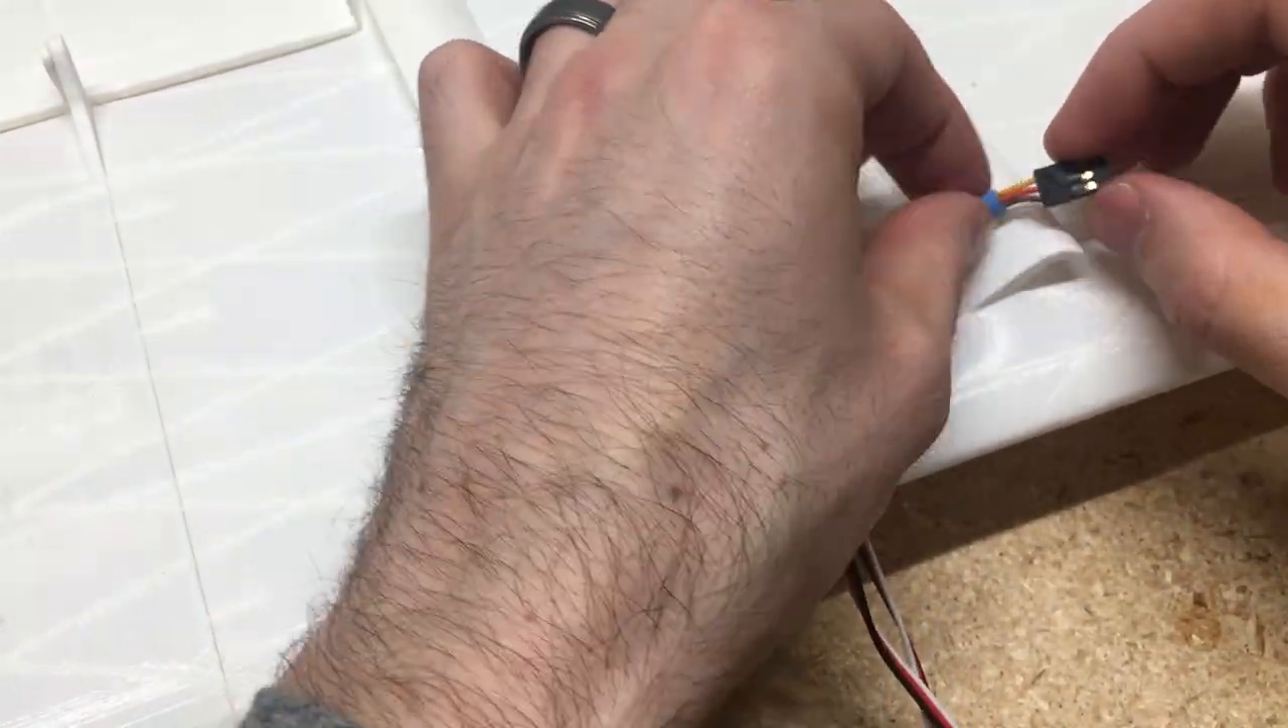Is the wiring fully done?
No.